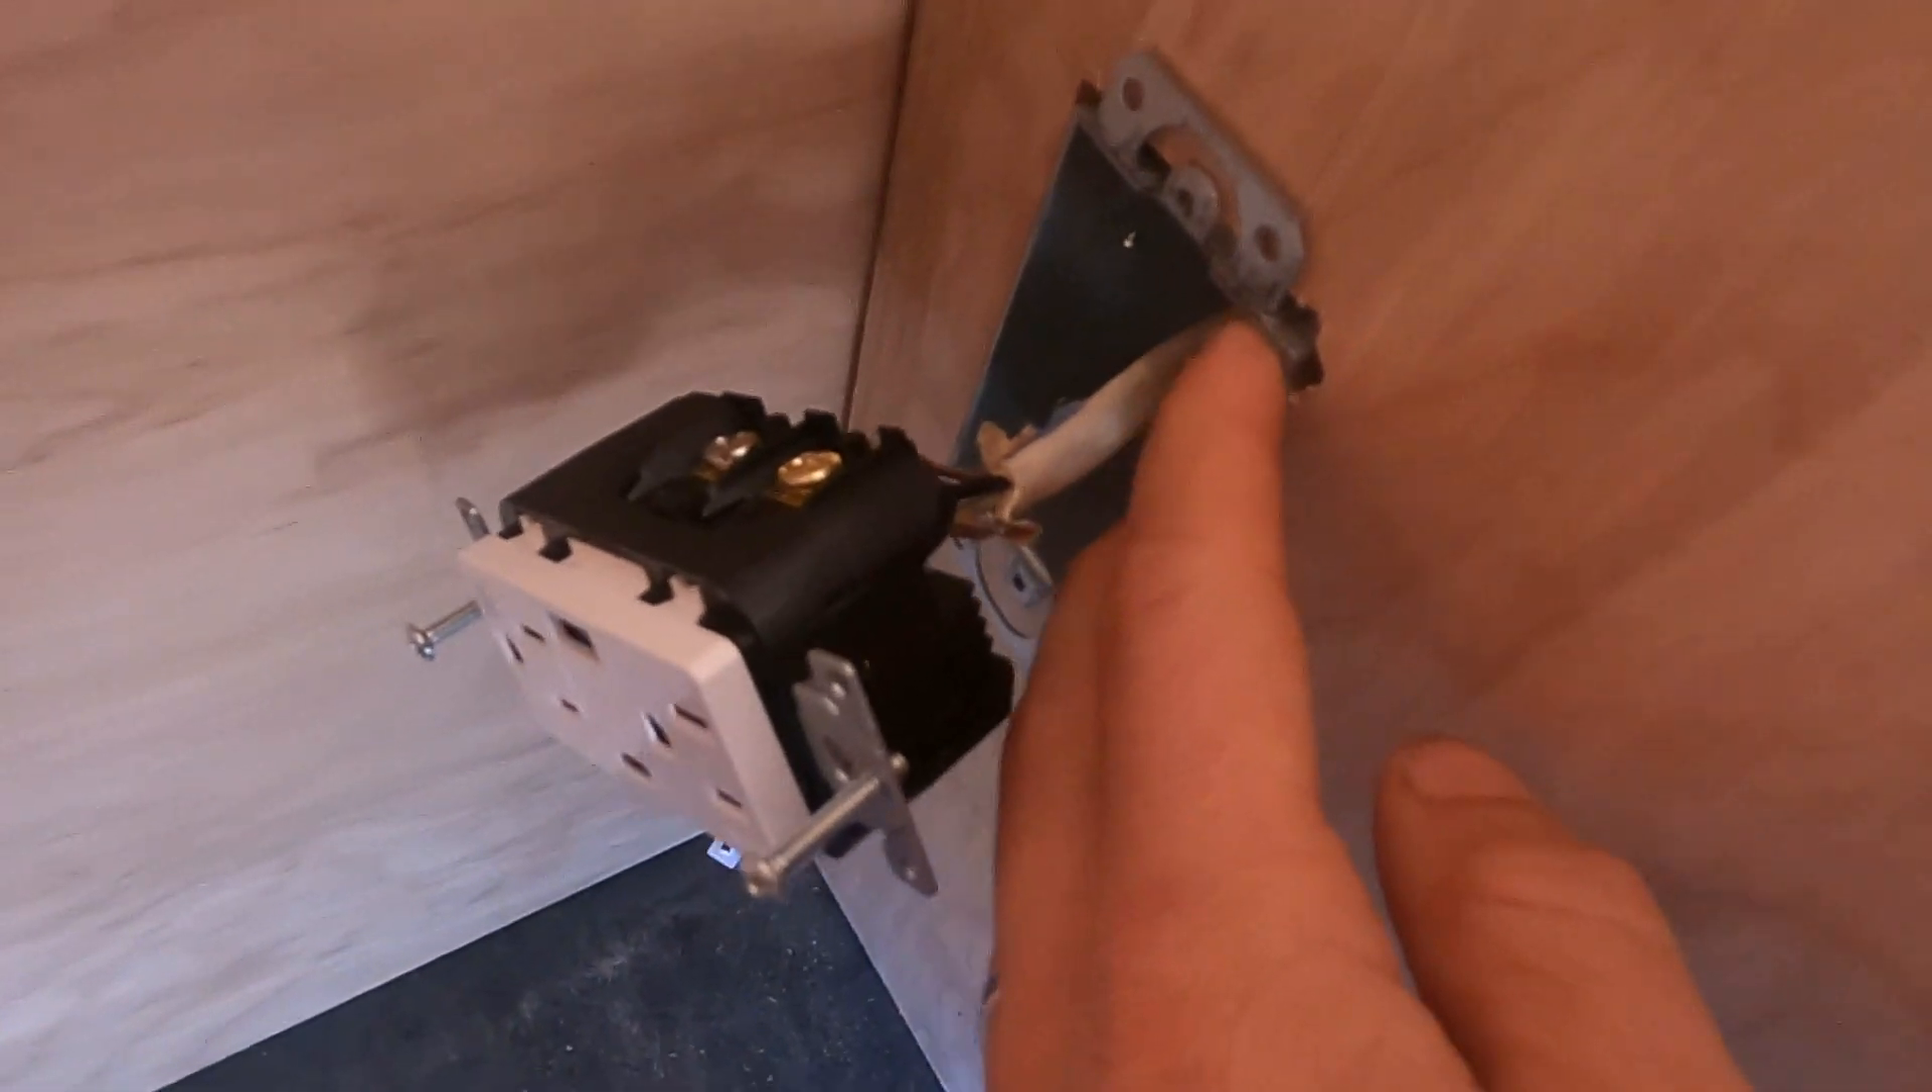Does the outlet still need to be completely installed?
Yes.